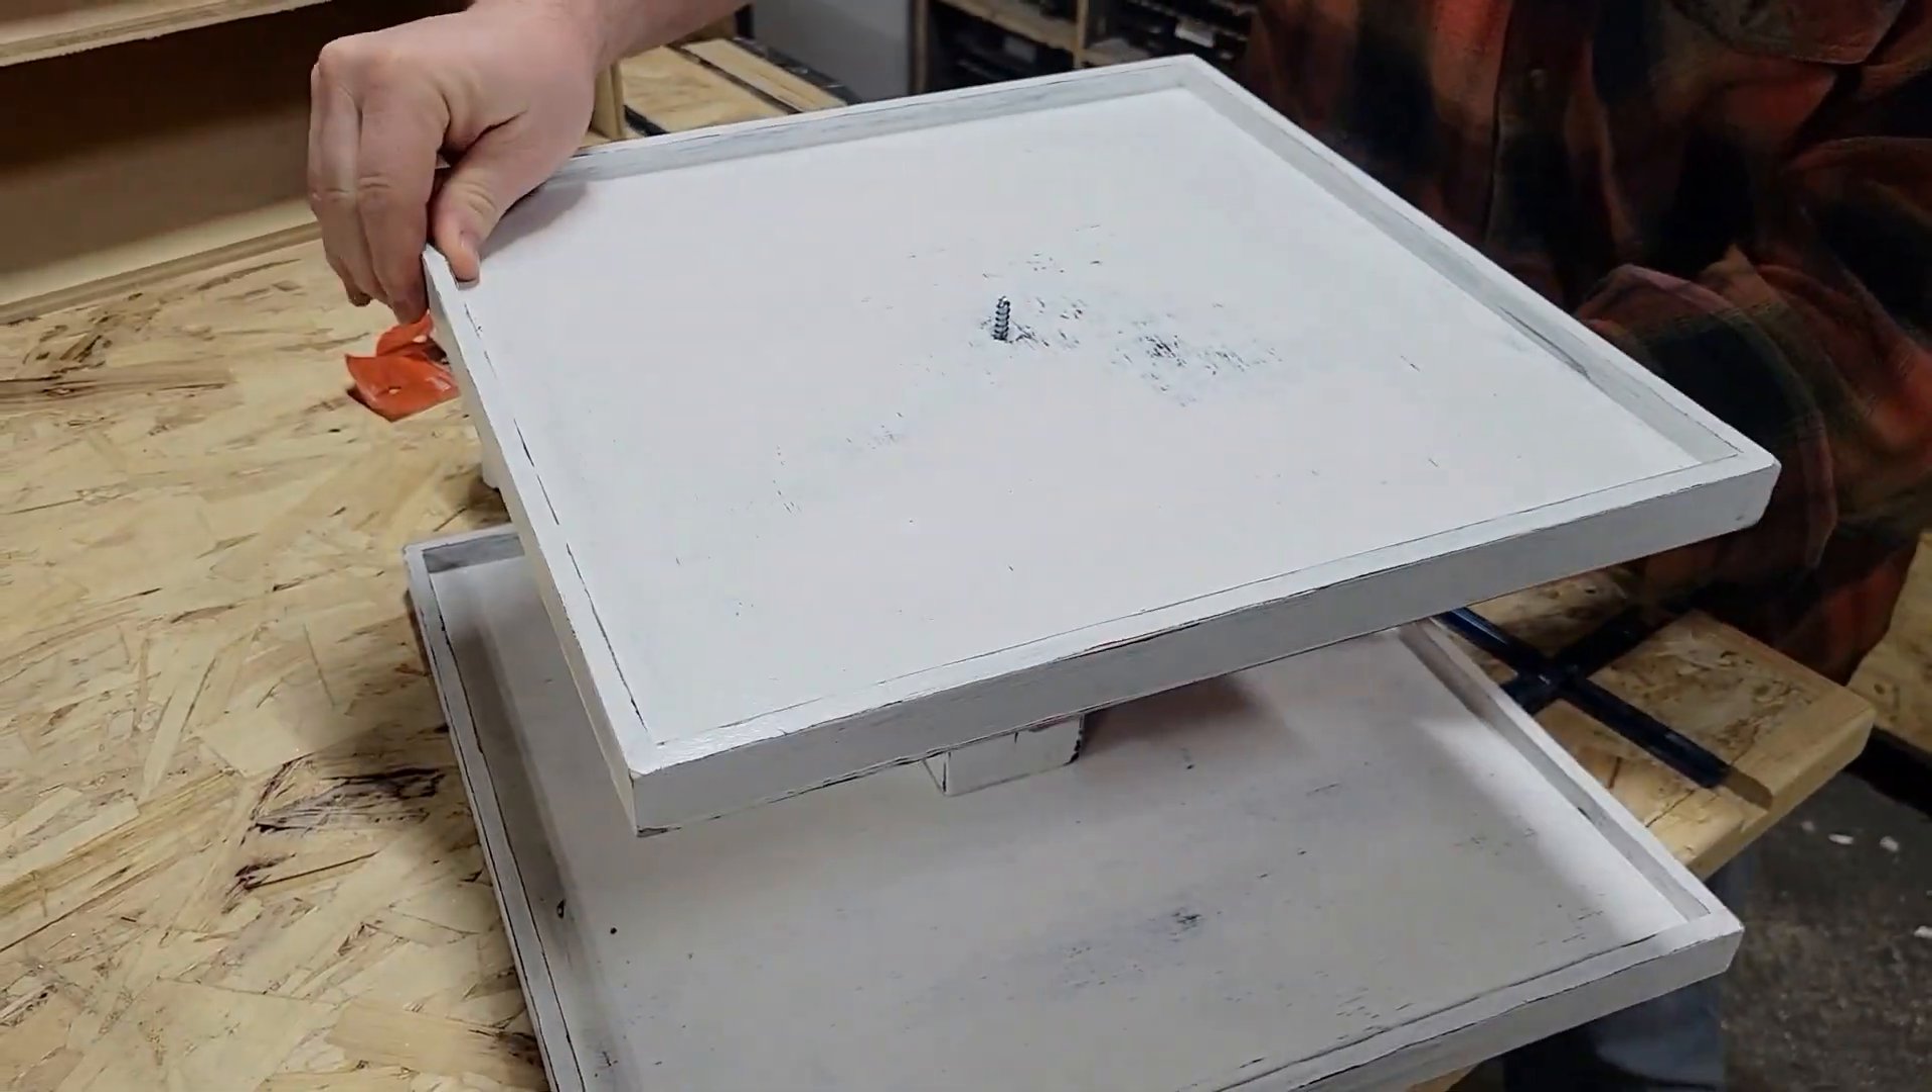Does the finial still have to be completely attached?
Yes.